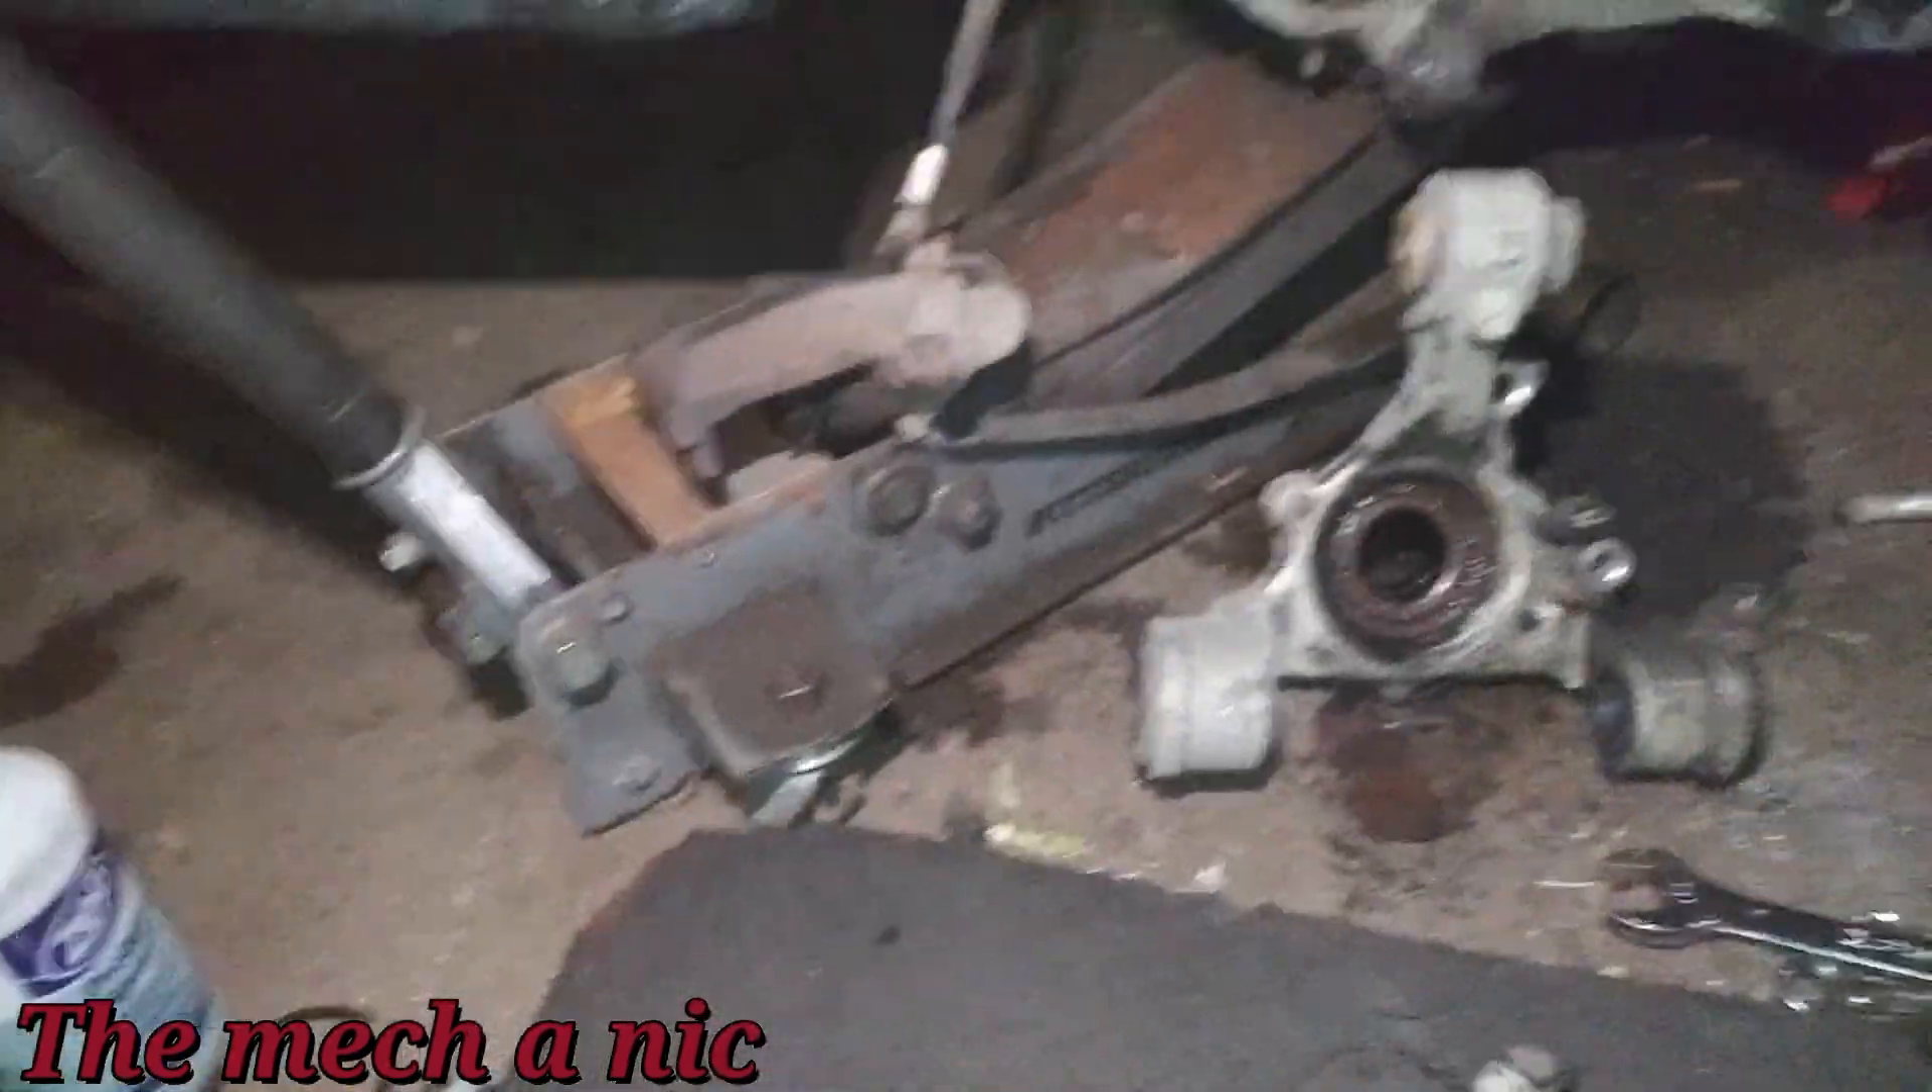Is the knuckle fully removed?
Yes.